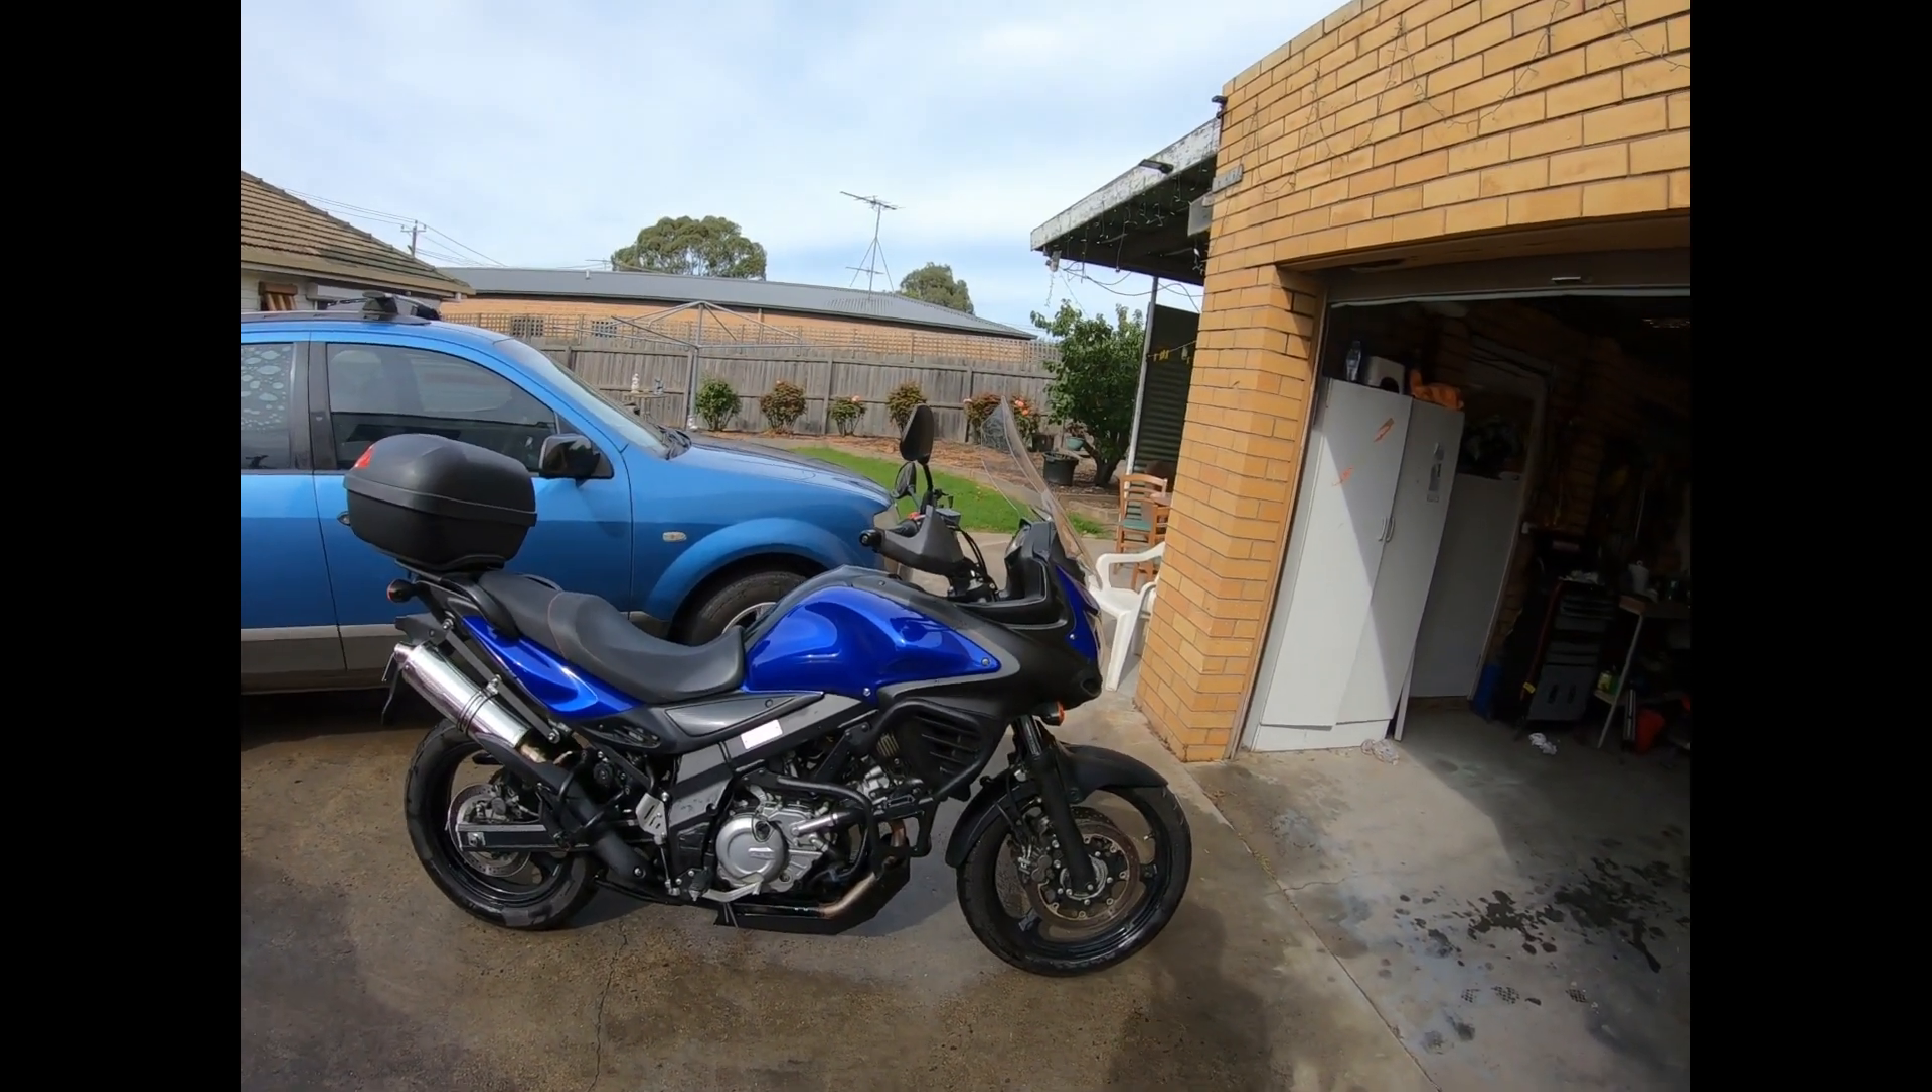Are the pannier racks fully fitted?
No.